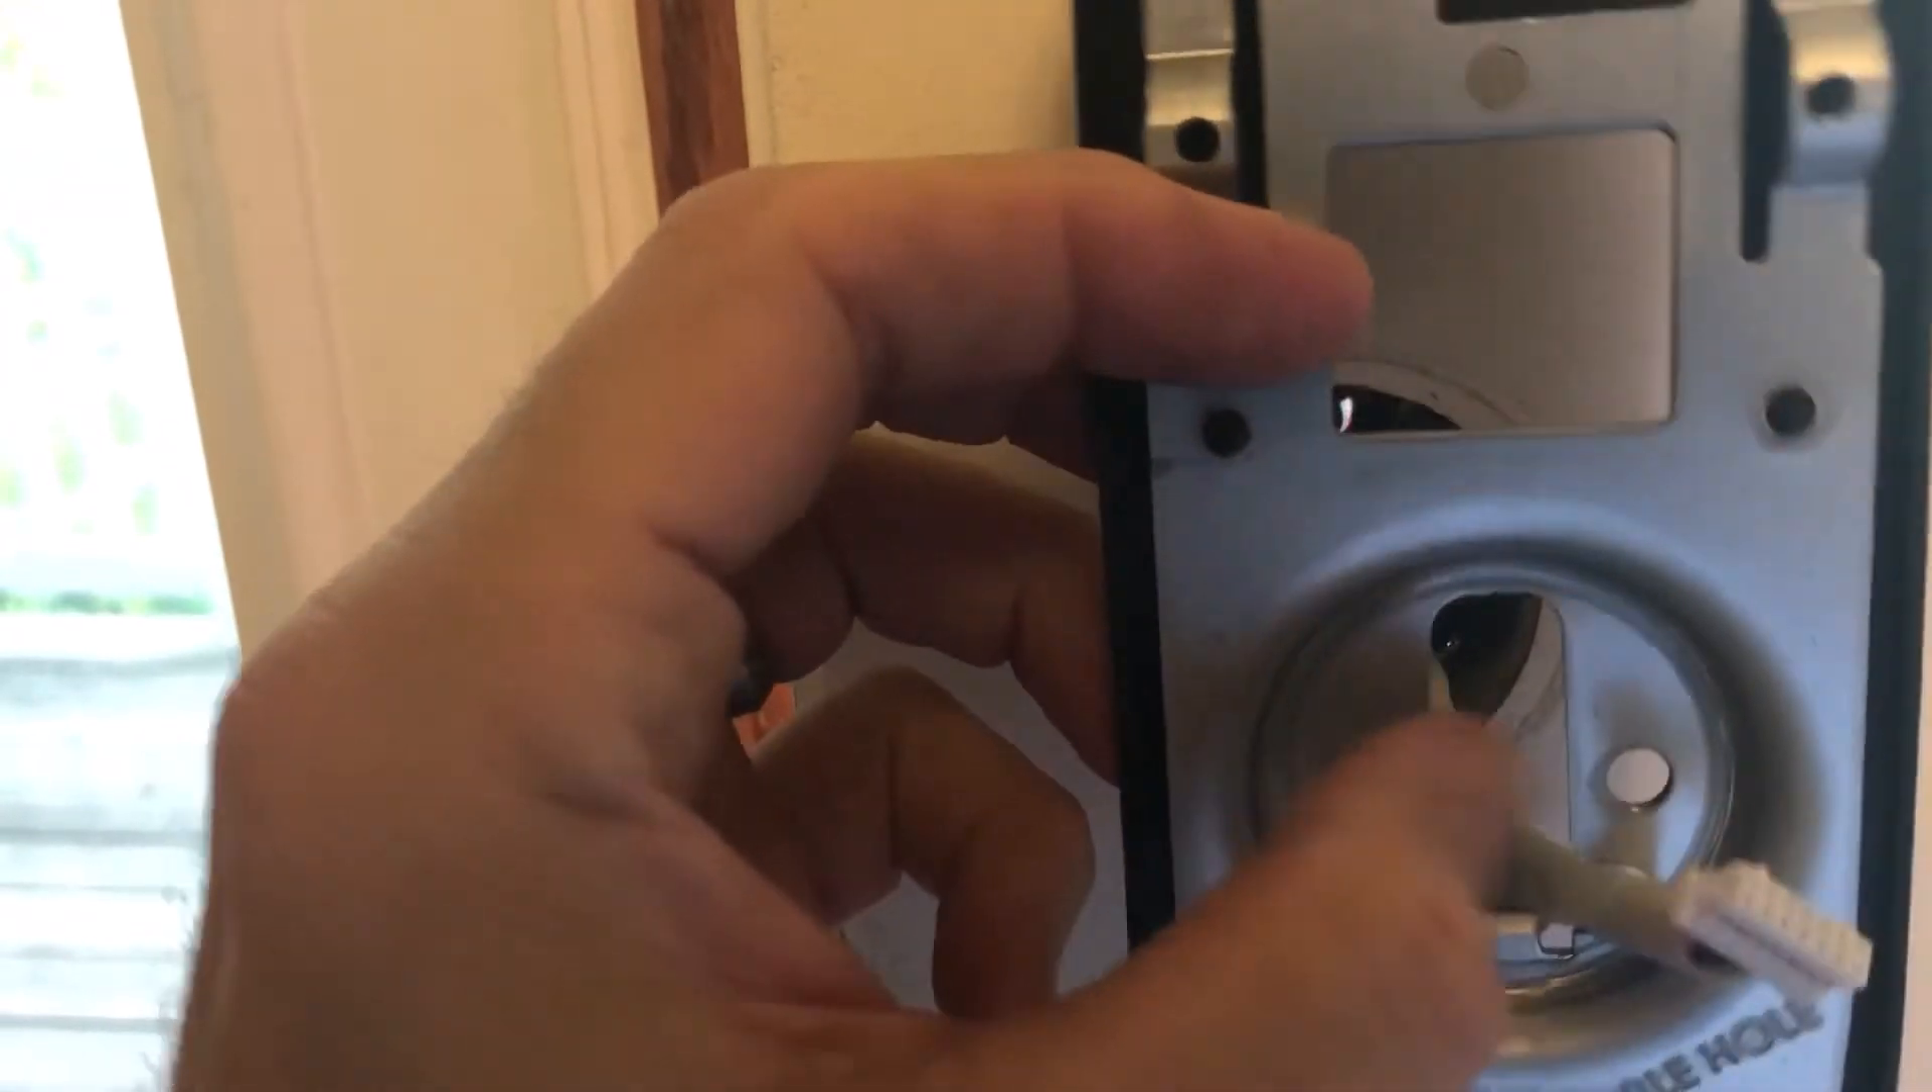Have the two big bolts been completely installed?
No.